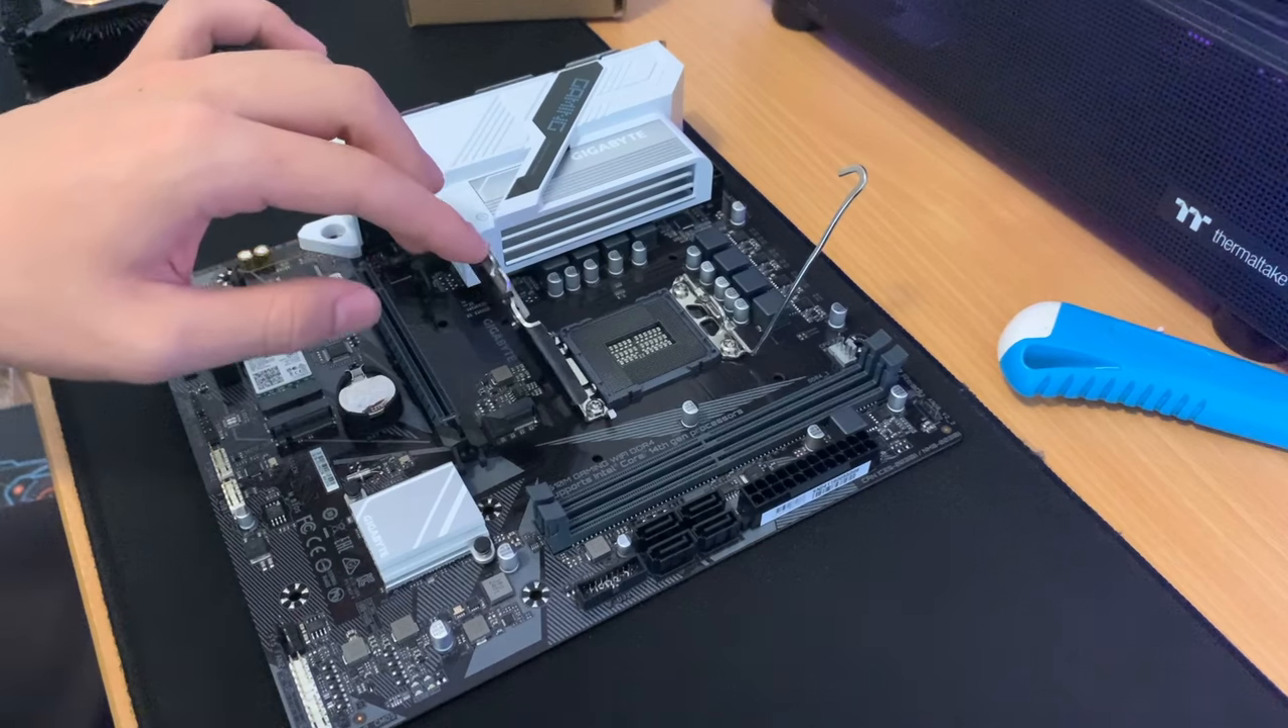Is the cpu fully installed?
No.